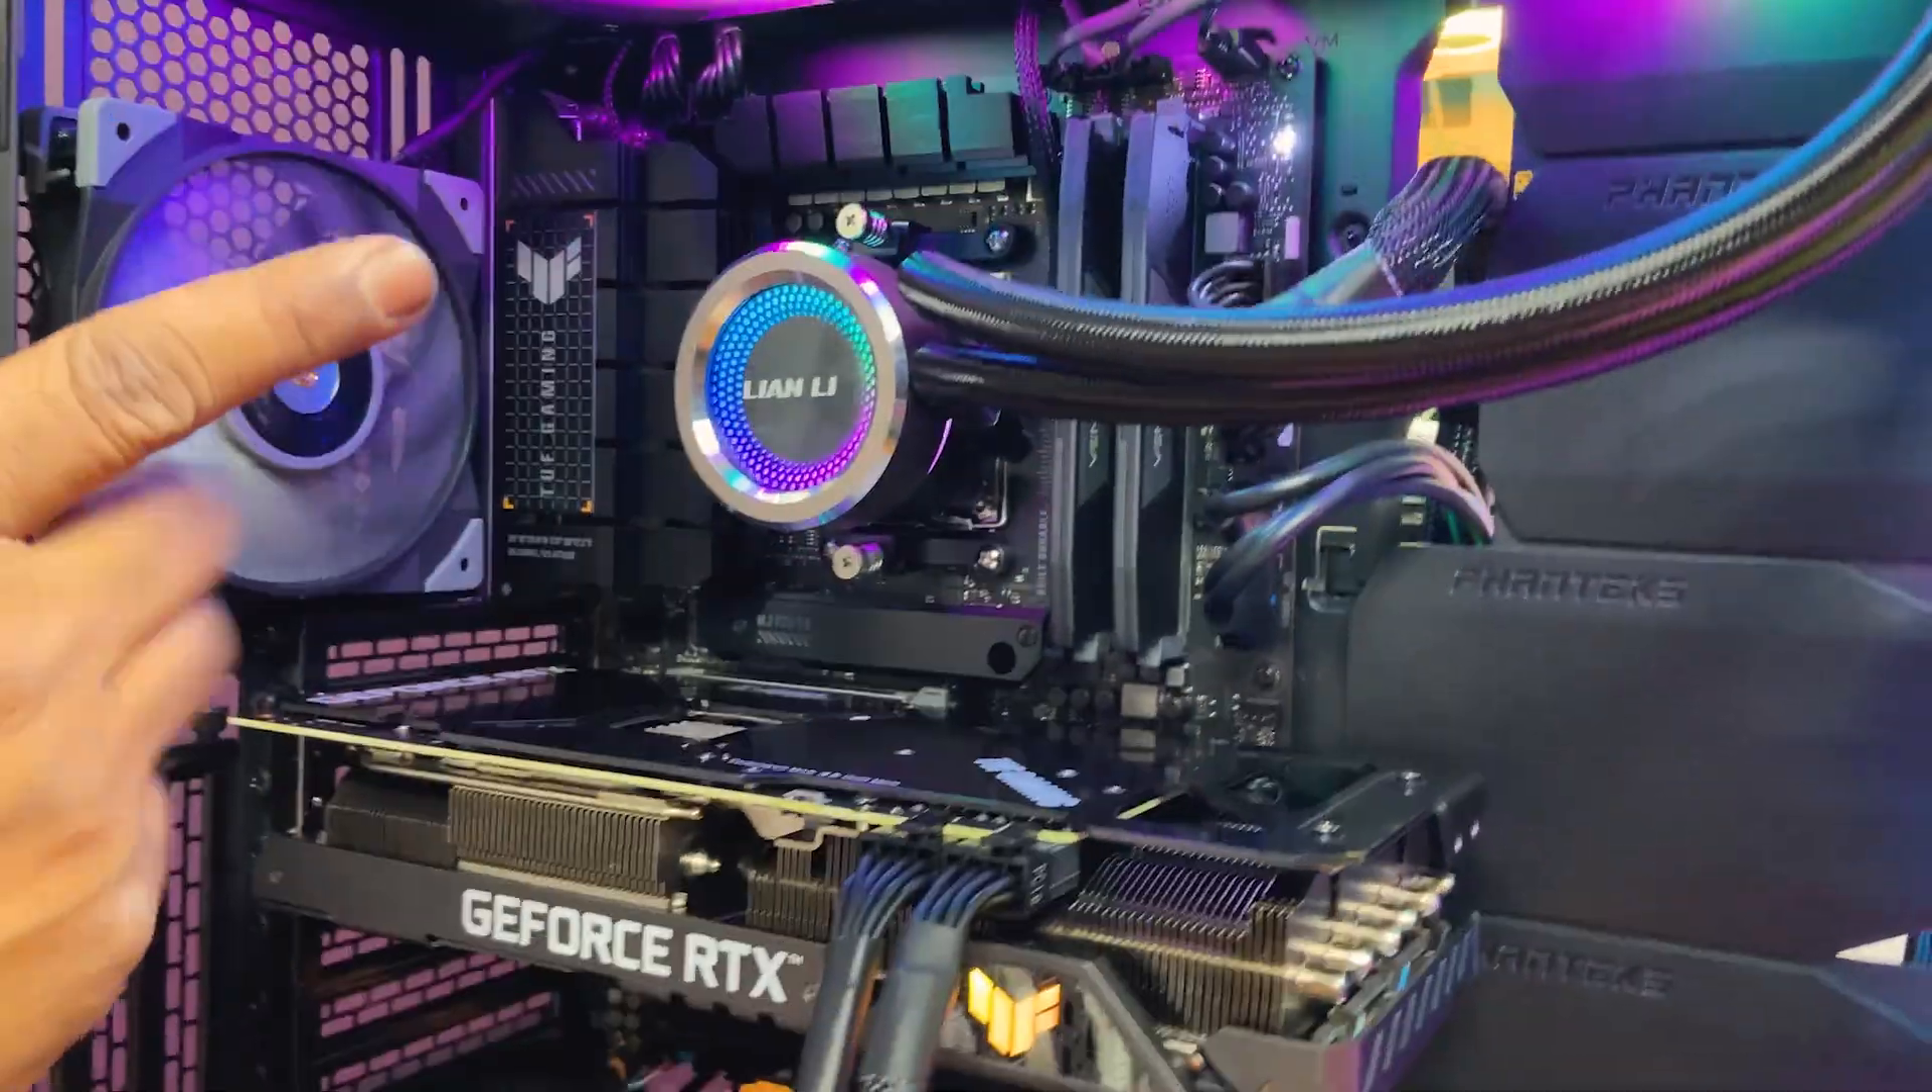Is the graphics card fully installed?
Yes.